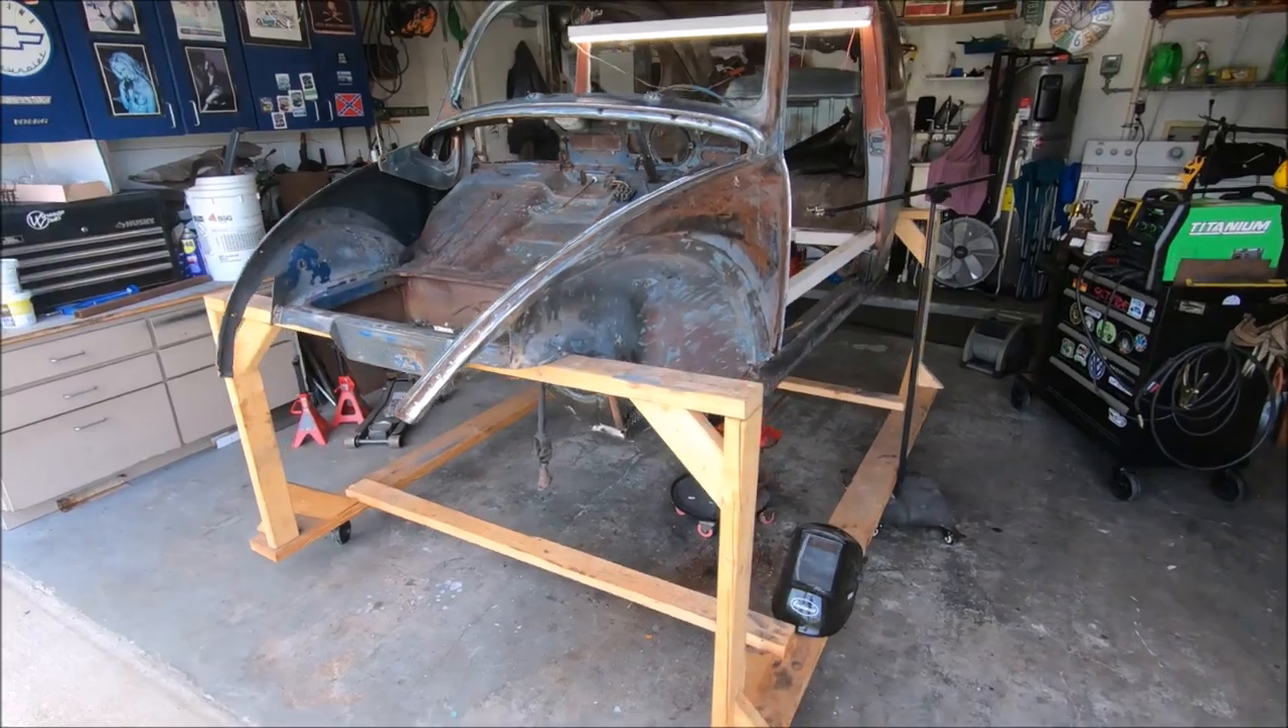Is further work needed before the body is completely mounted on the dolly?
No.